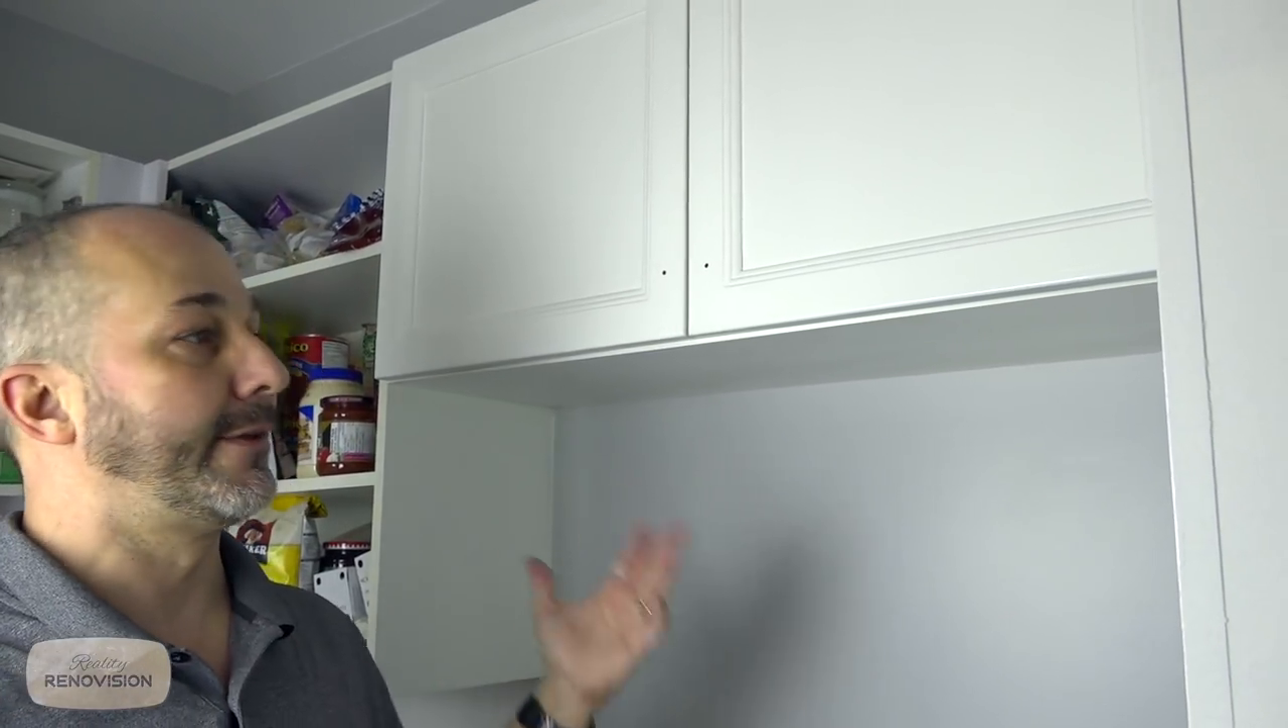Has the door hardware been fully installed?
No.